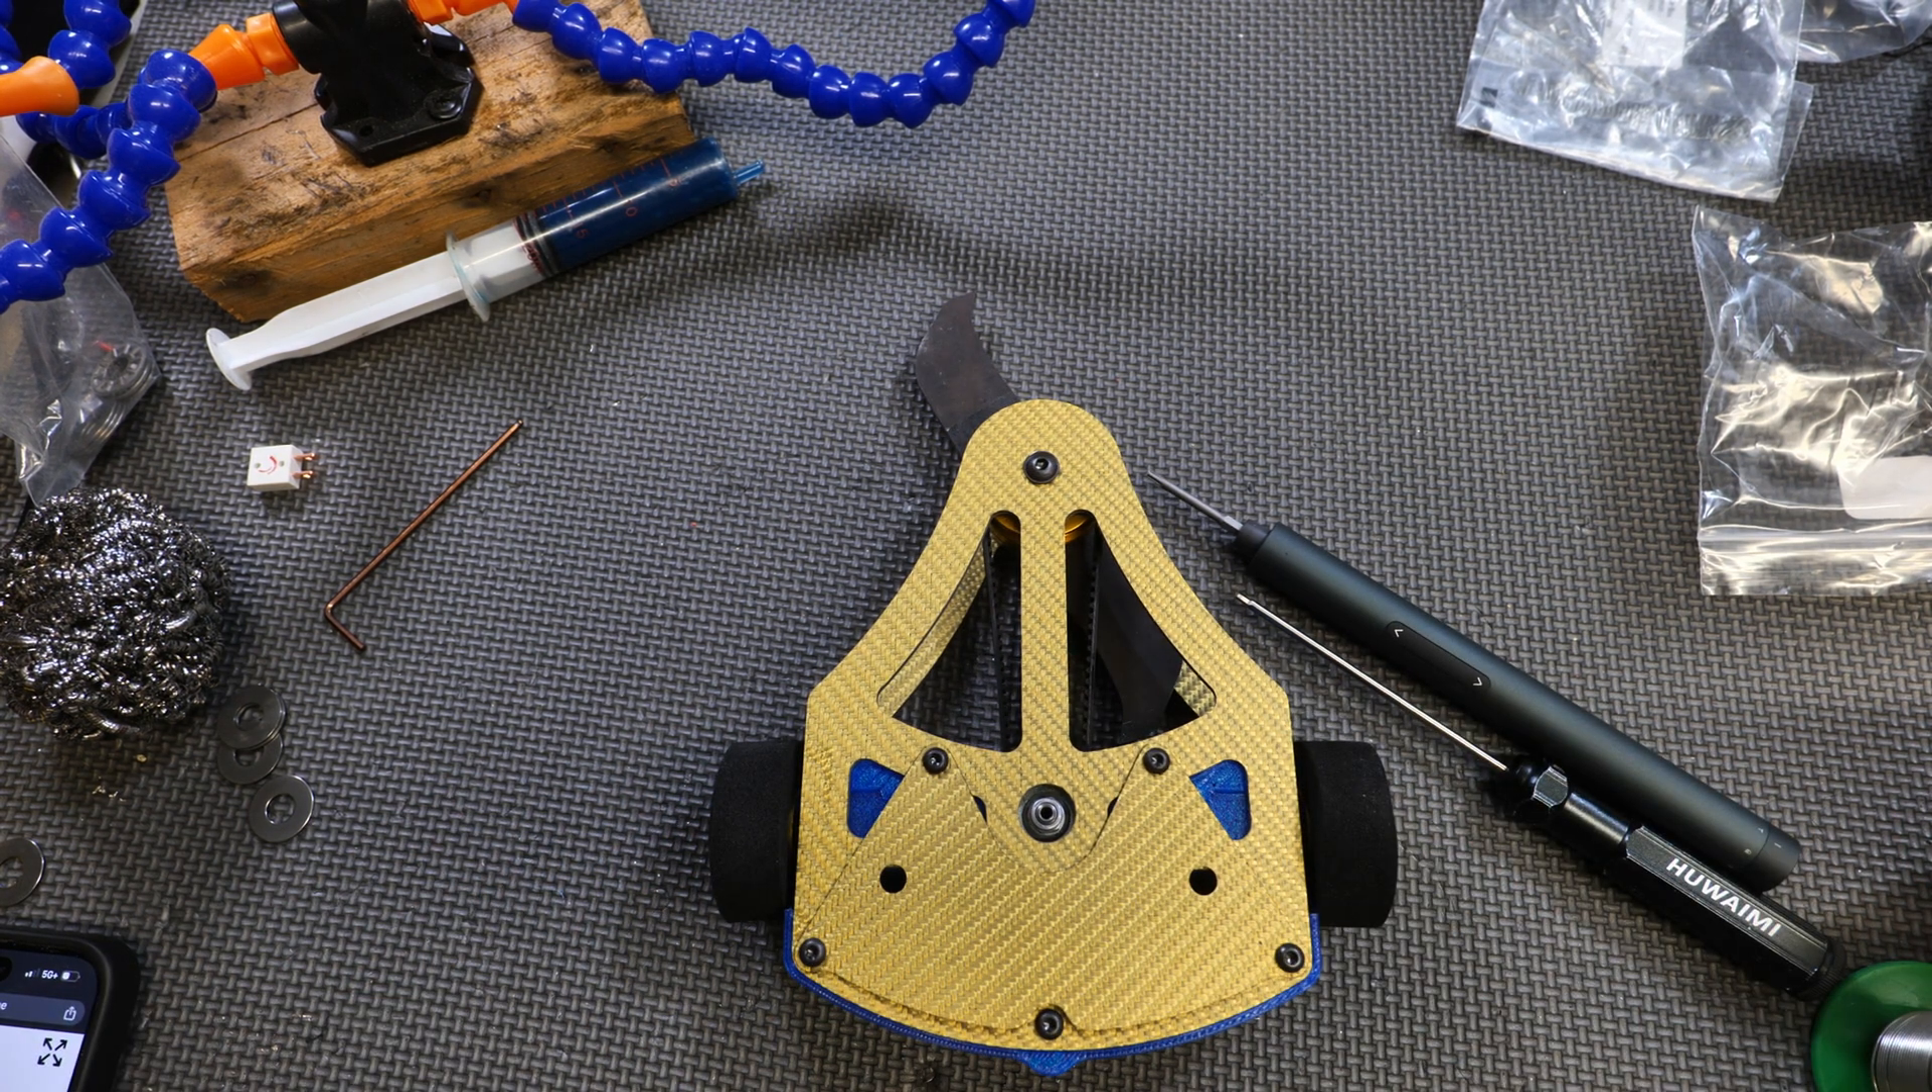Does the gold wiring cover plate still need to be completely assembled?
No.